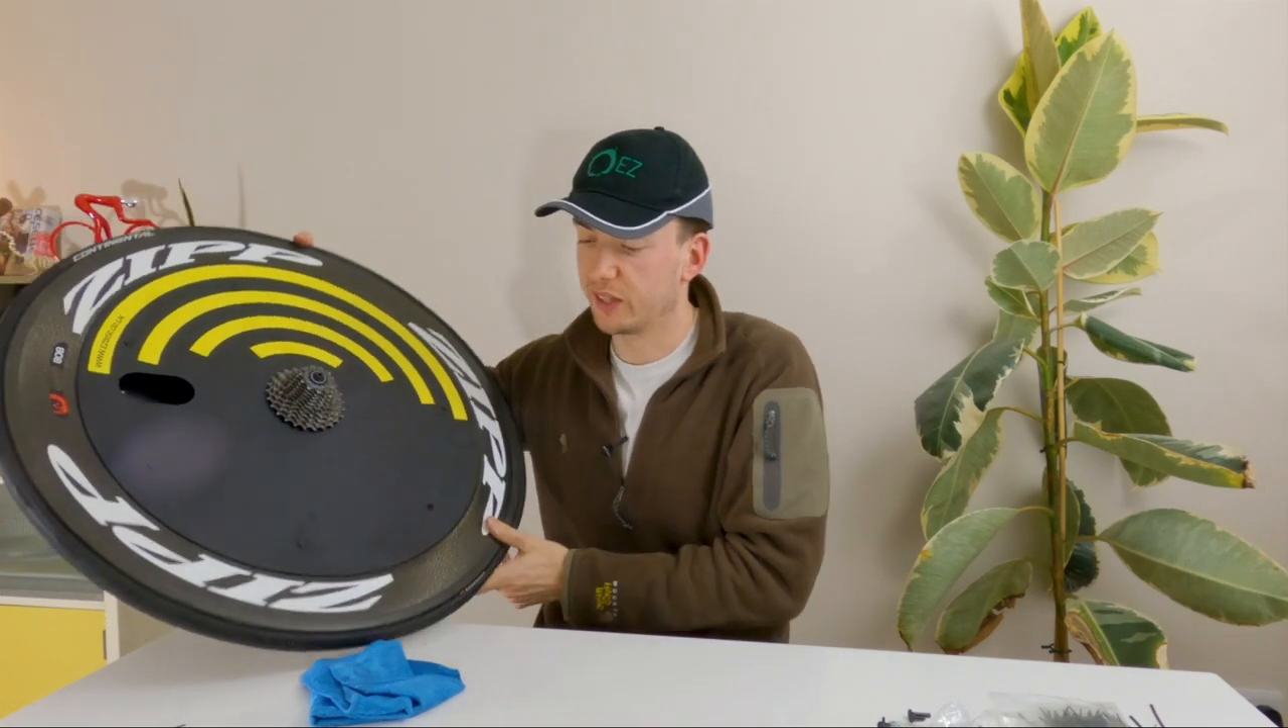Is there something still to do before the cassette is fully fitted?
No.